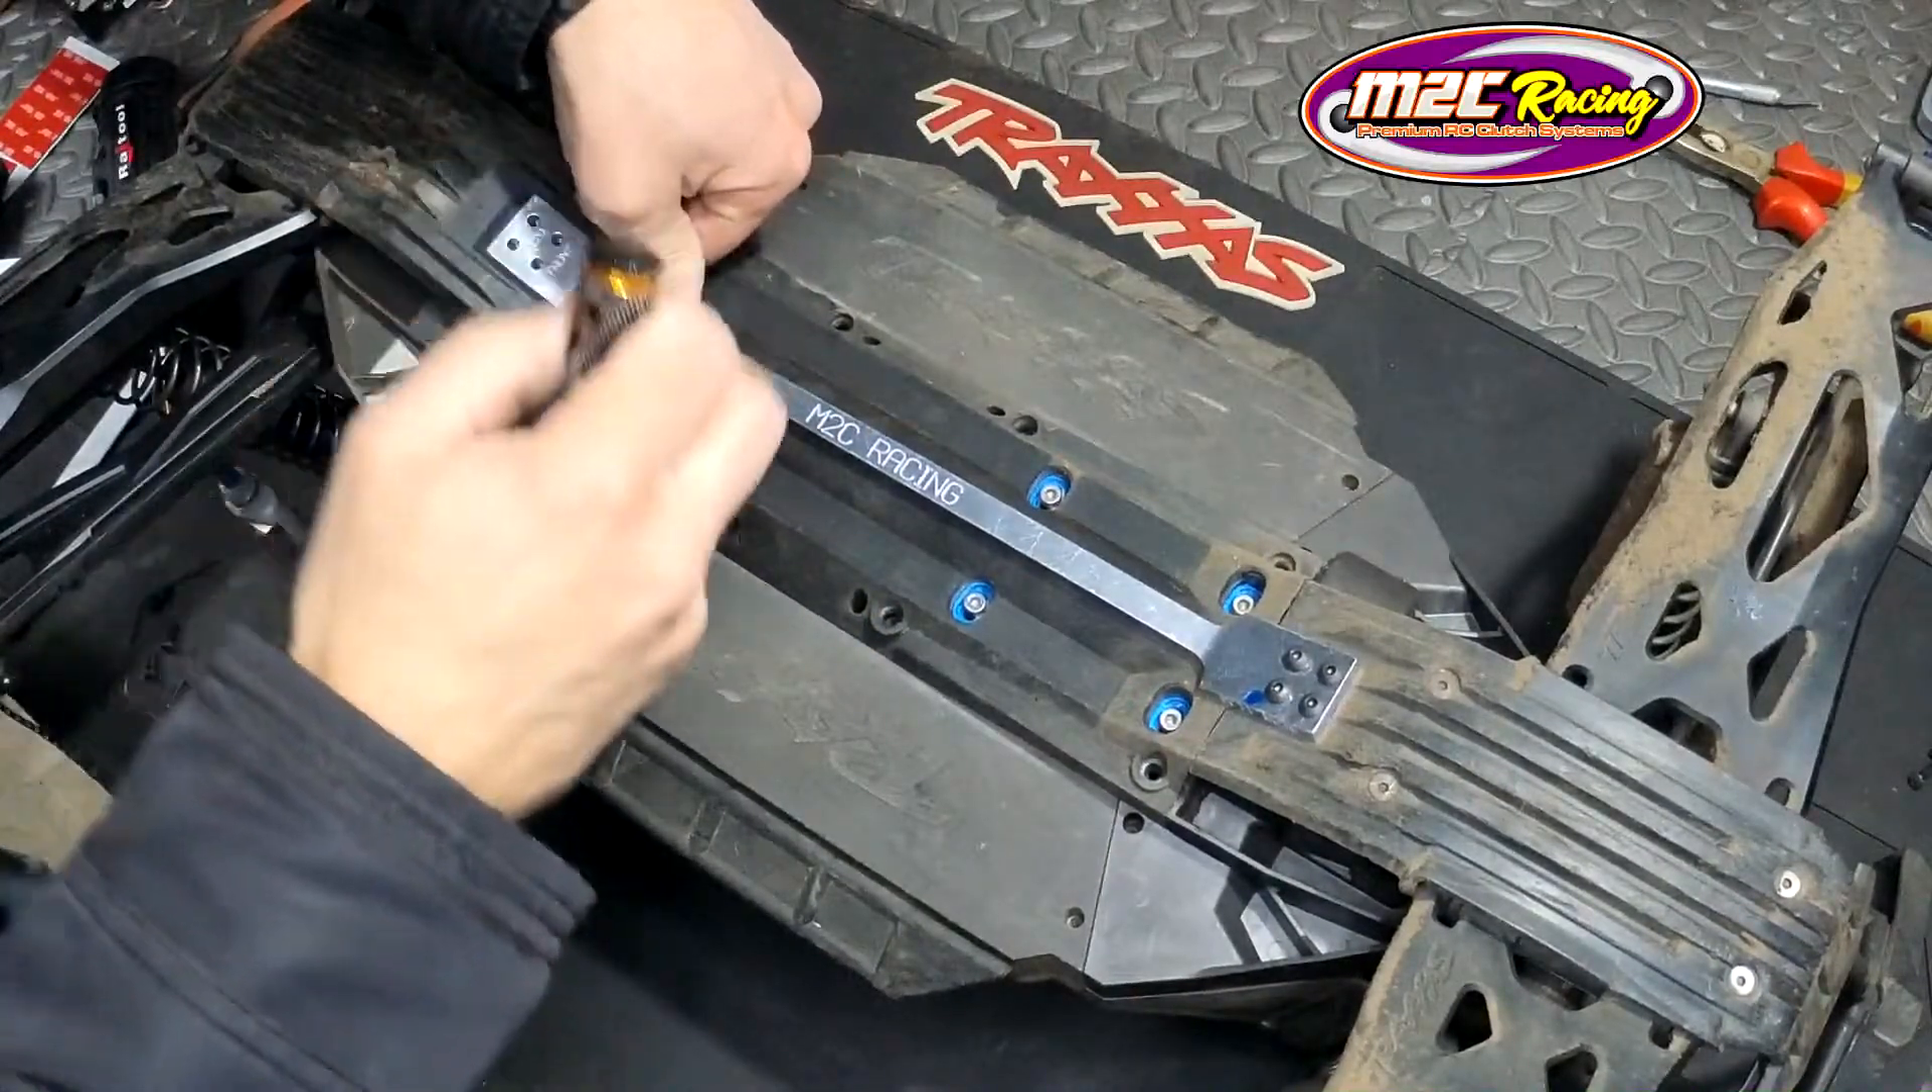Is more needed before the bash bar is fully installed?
Yes.